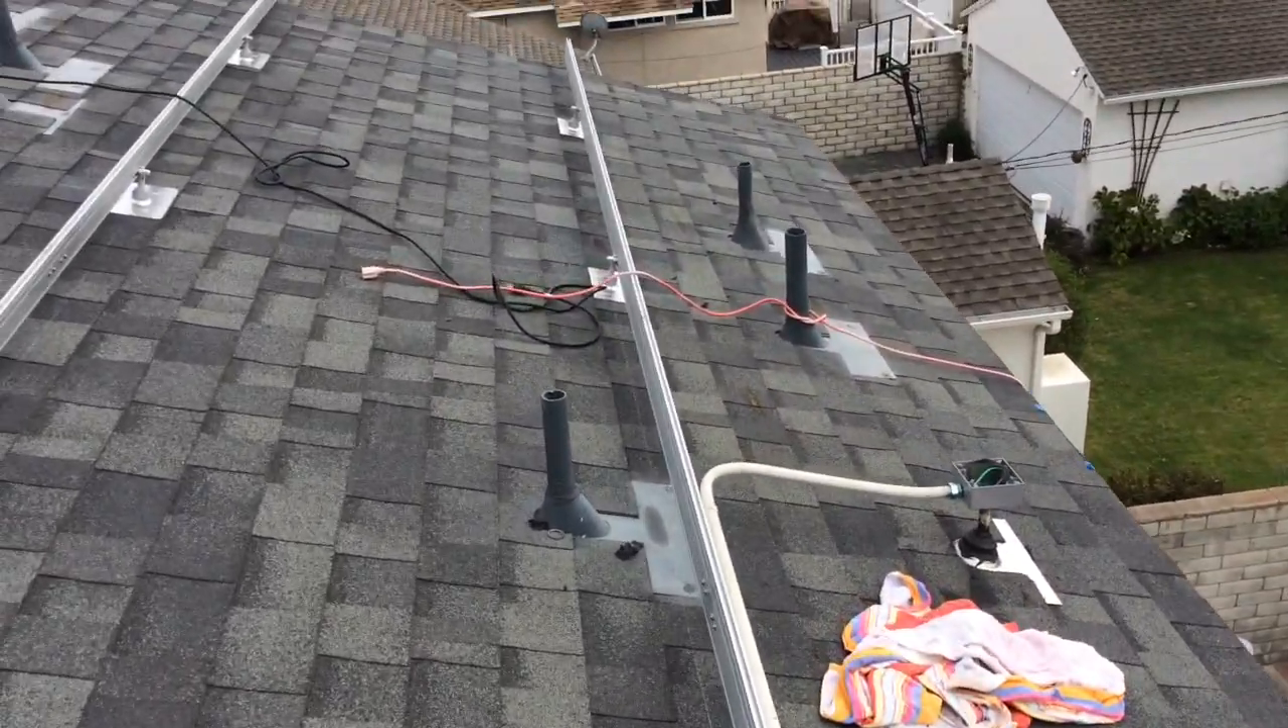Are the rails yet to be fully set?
No.